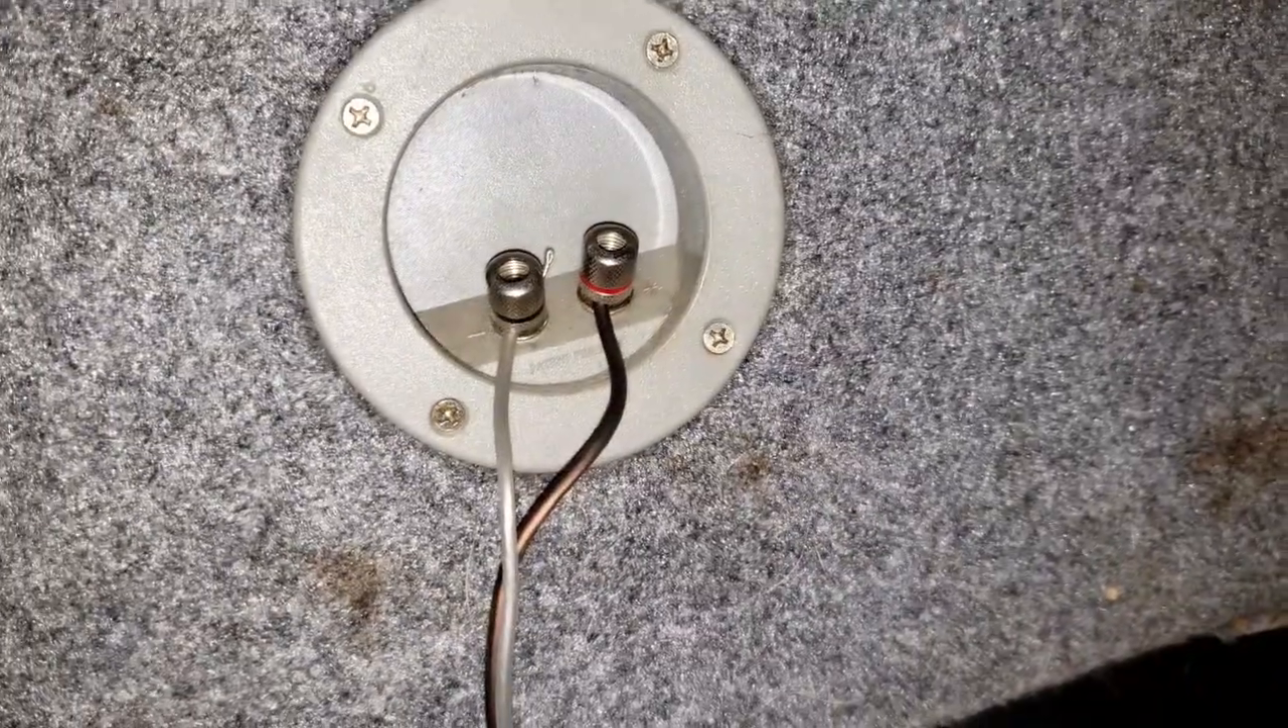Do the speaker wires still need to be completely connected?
No.